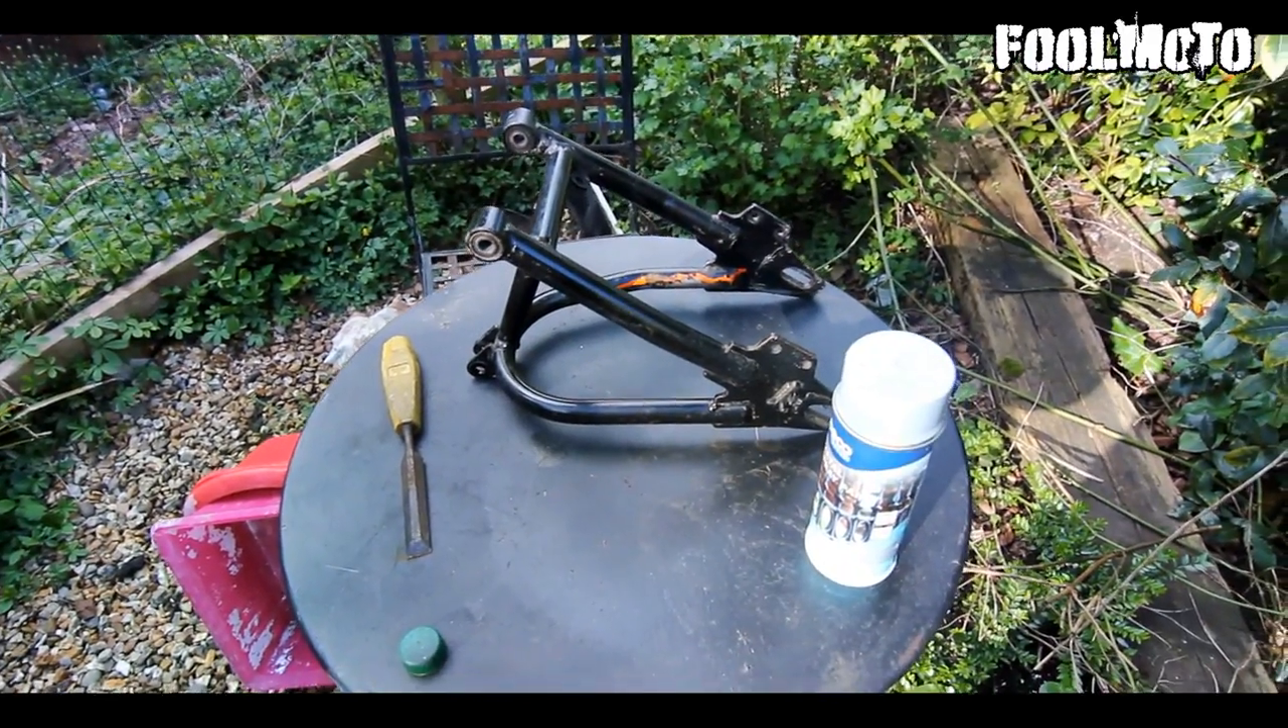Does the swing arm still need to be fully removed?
No.